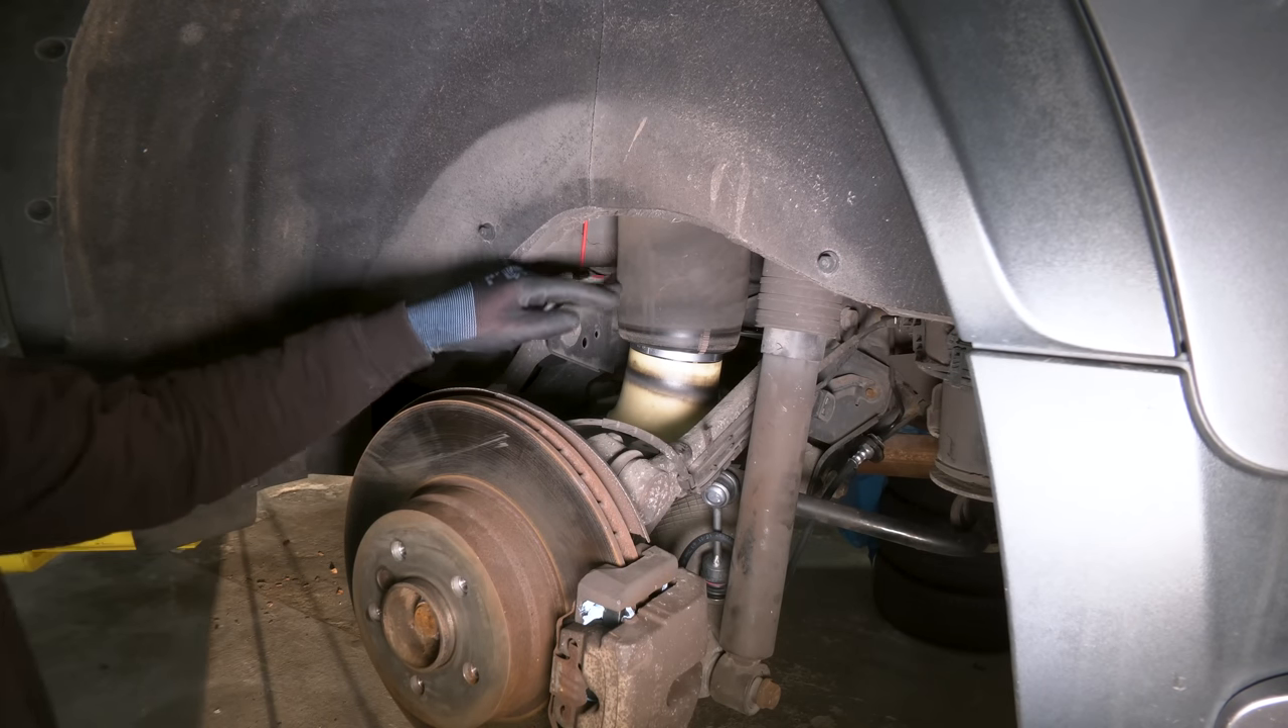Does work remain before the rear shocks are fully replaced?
Yes.